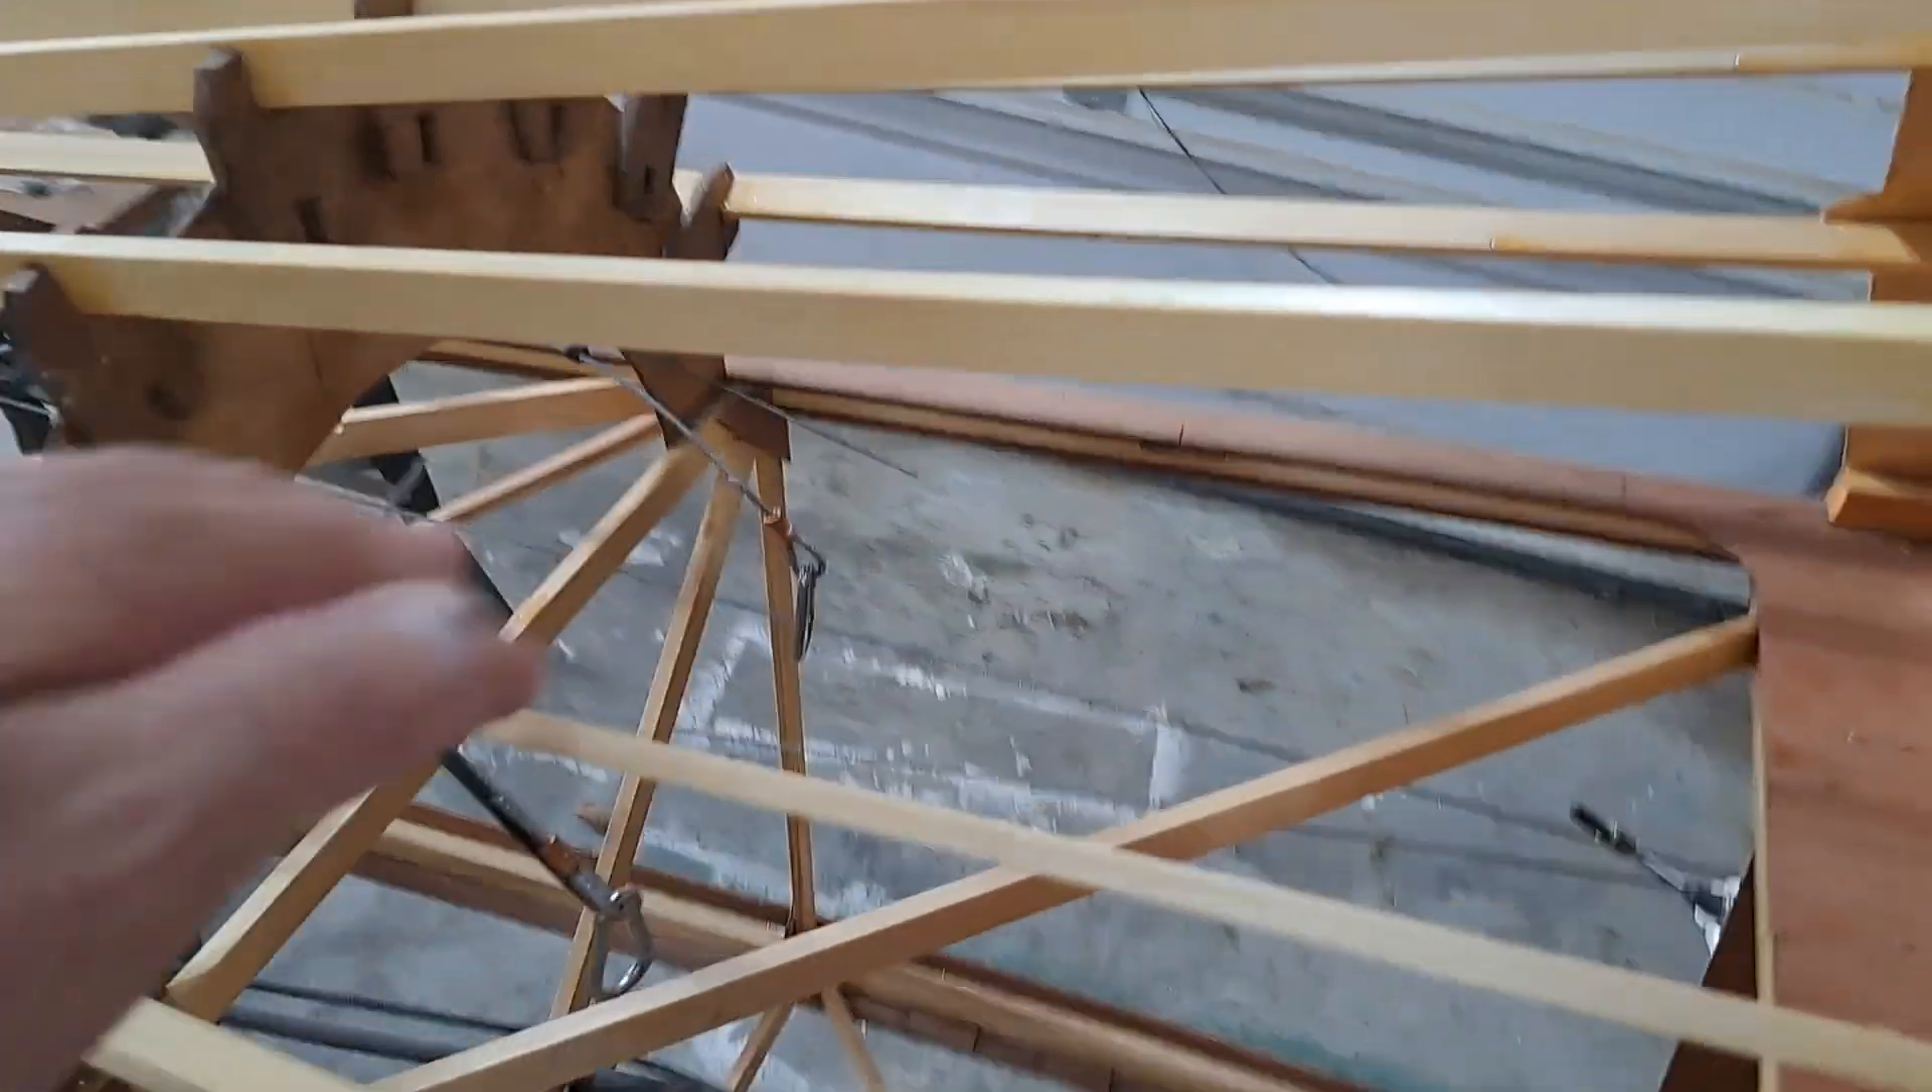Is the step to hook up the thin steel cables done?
No.